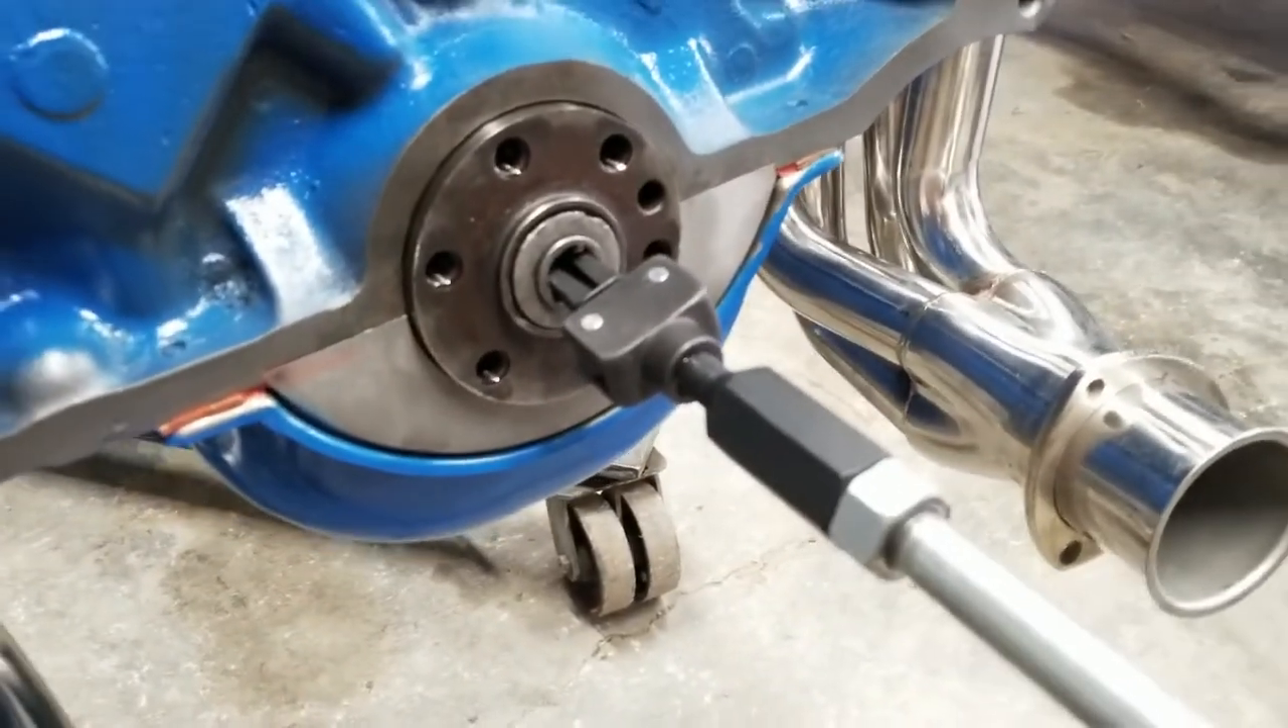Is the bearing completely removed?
No.